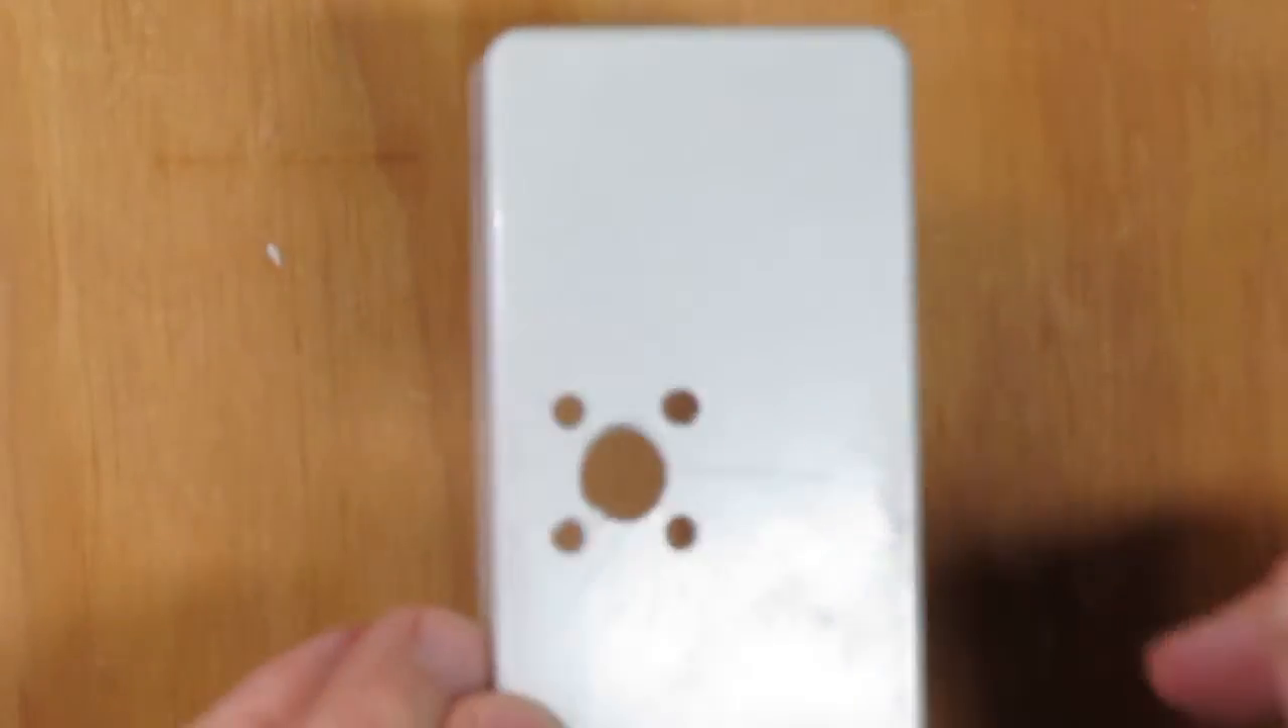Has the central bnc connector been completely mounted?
No.